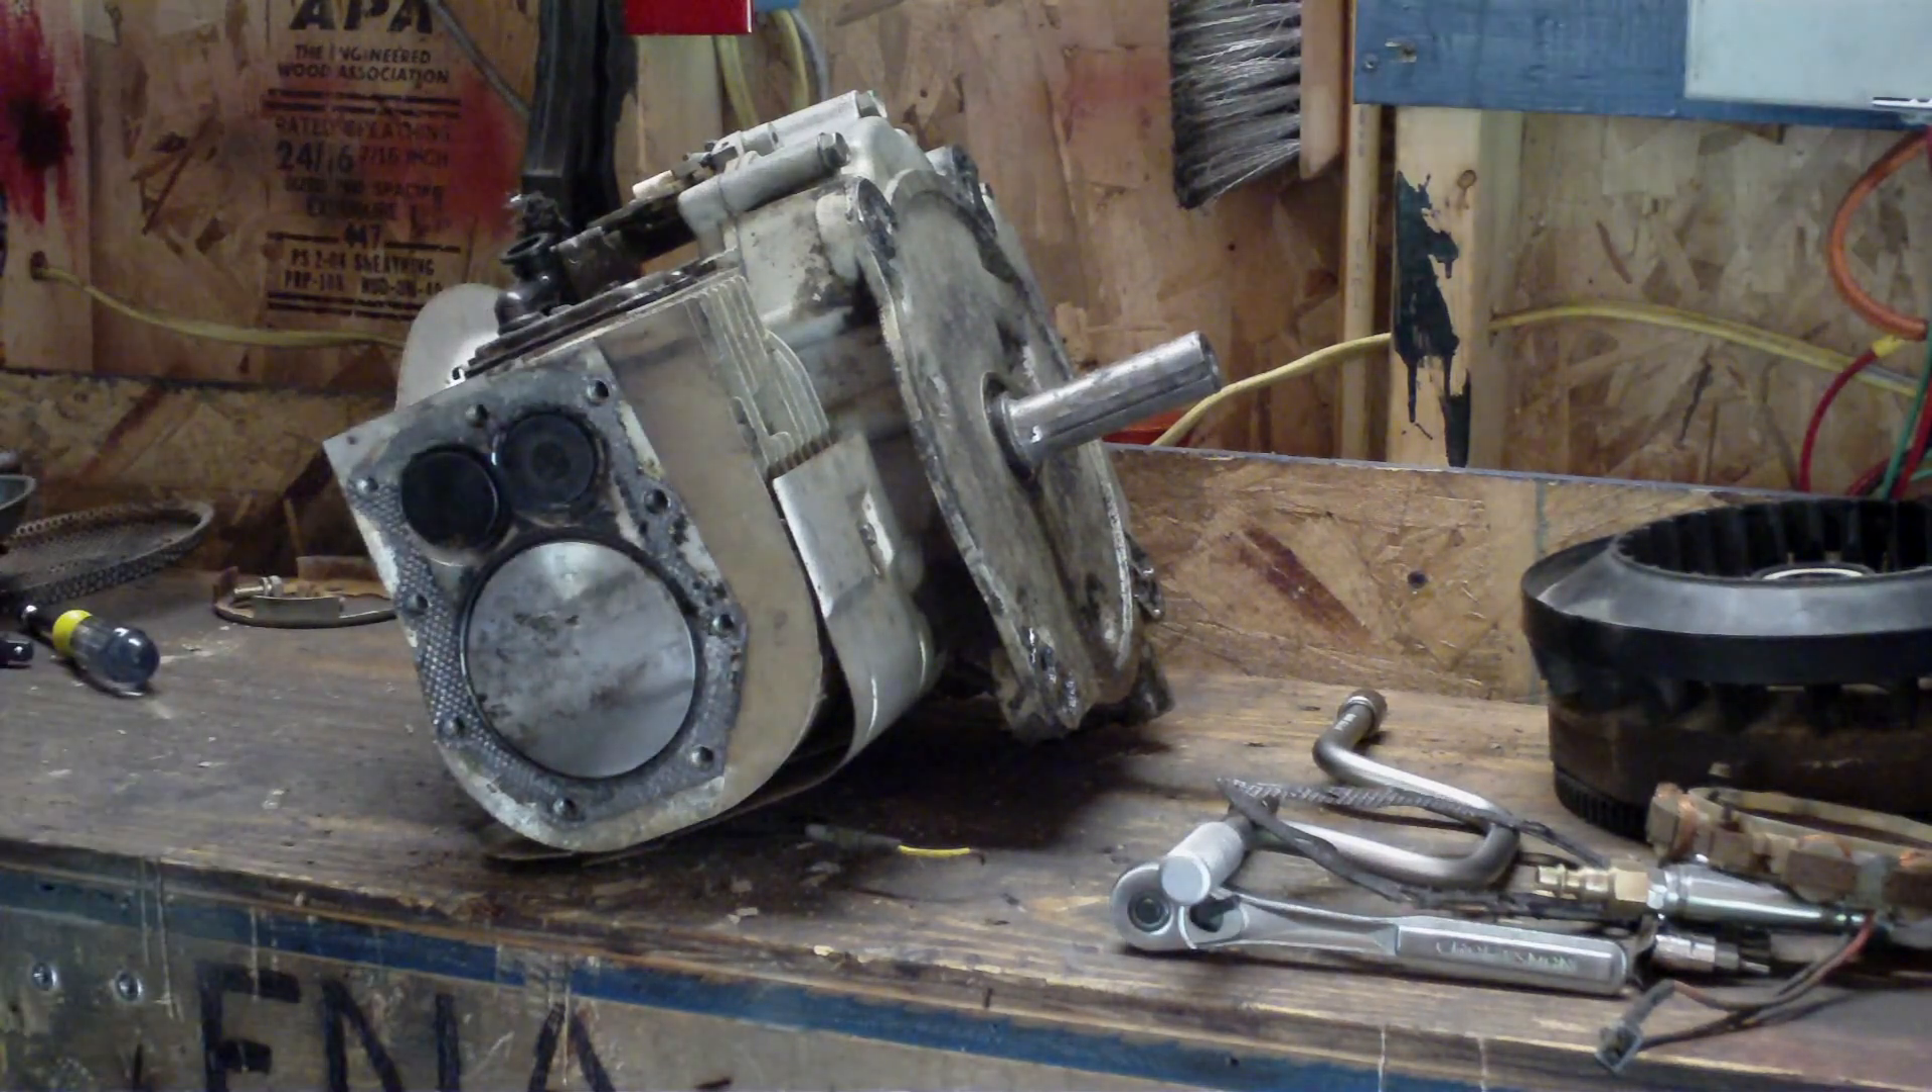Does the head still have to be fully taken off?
No.